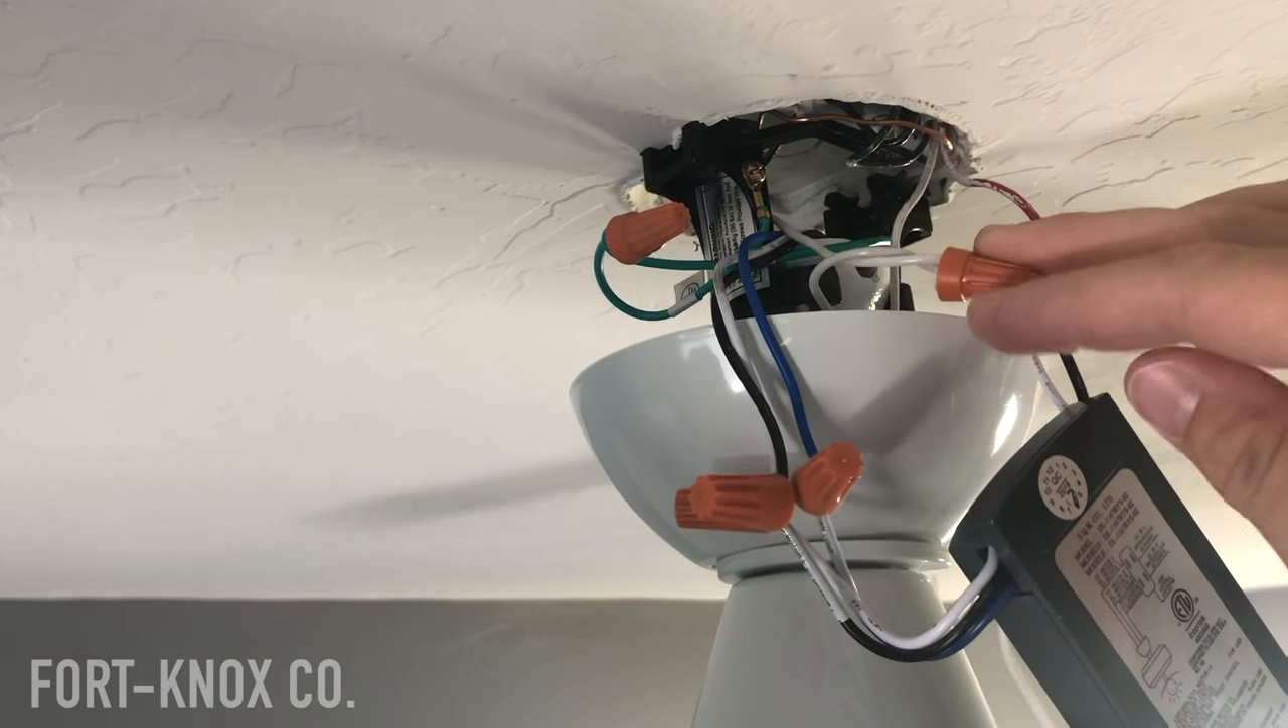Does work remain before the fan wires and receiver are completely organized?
Yes.